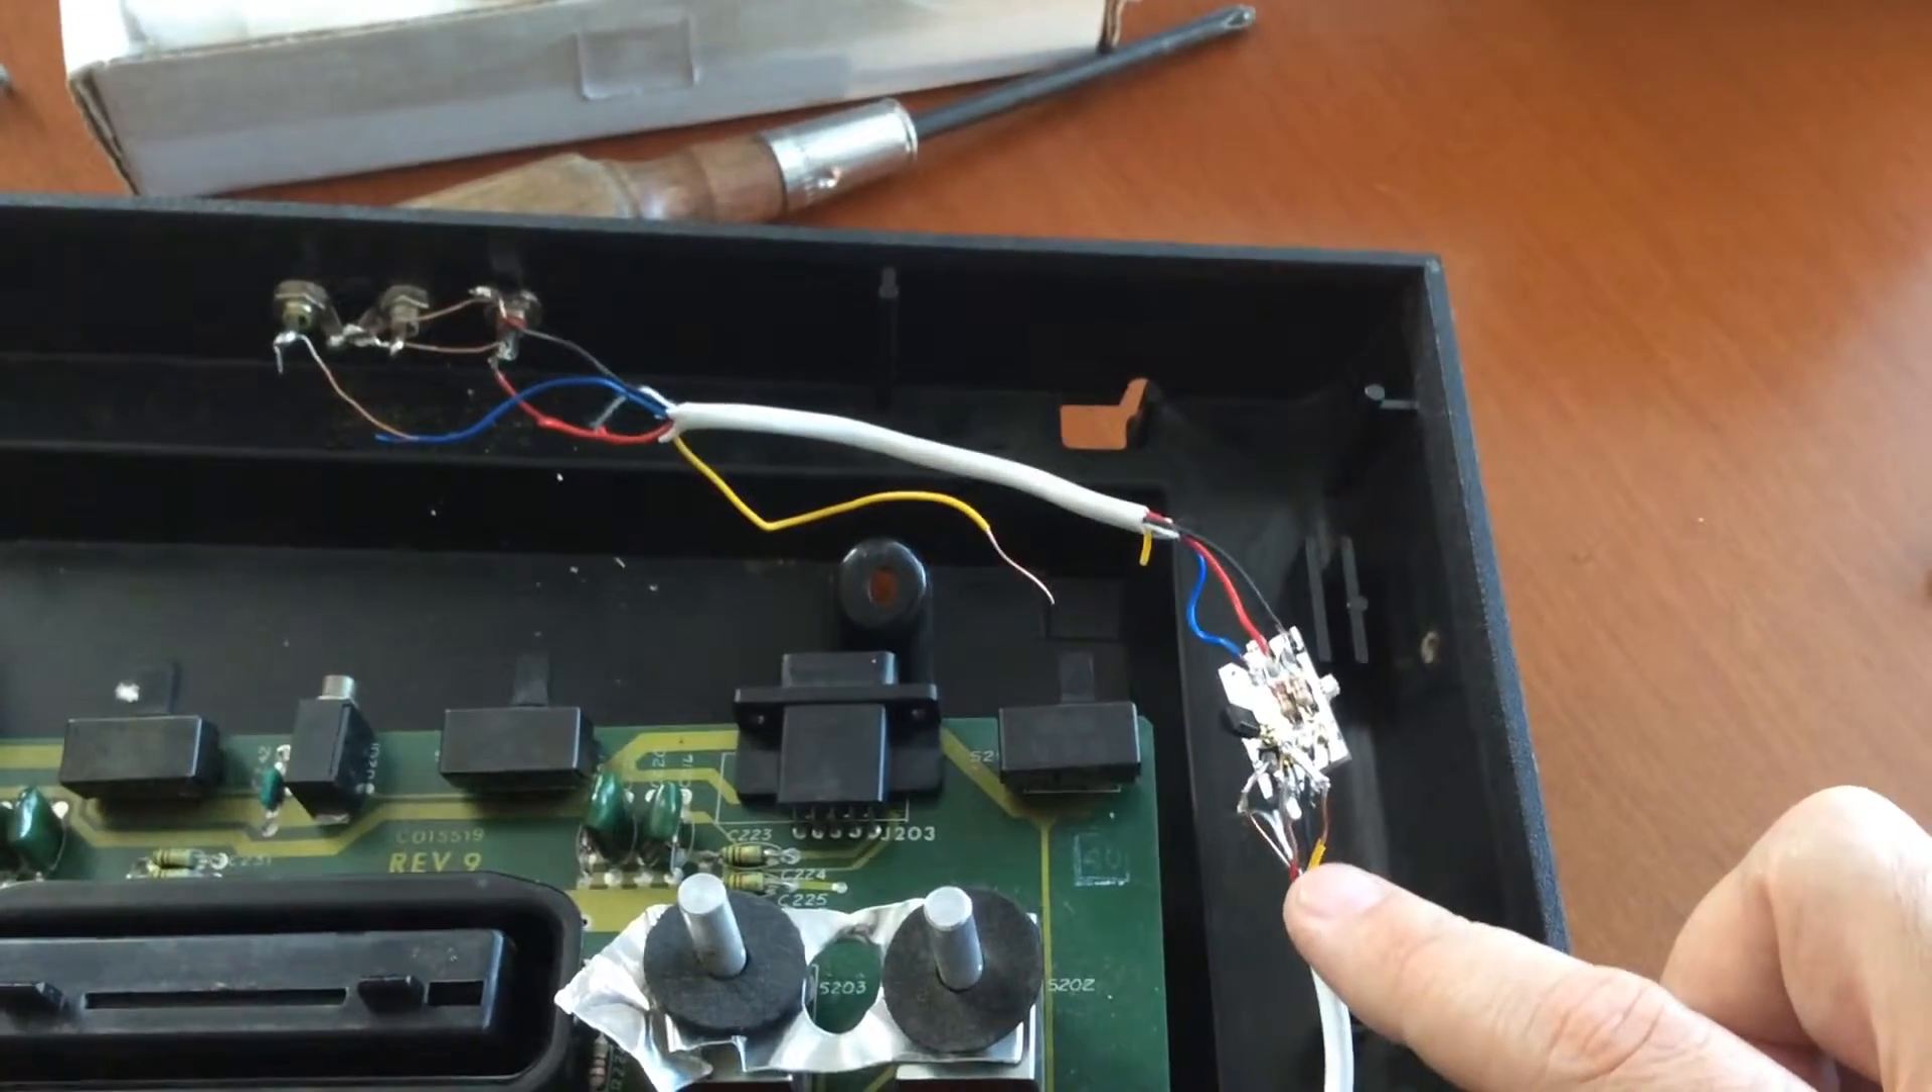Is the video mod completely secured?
No.